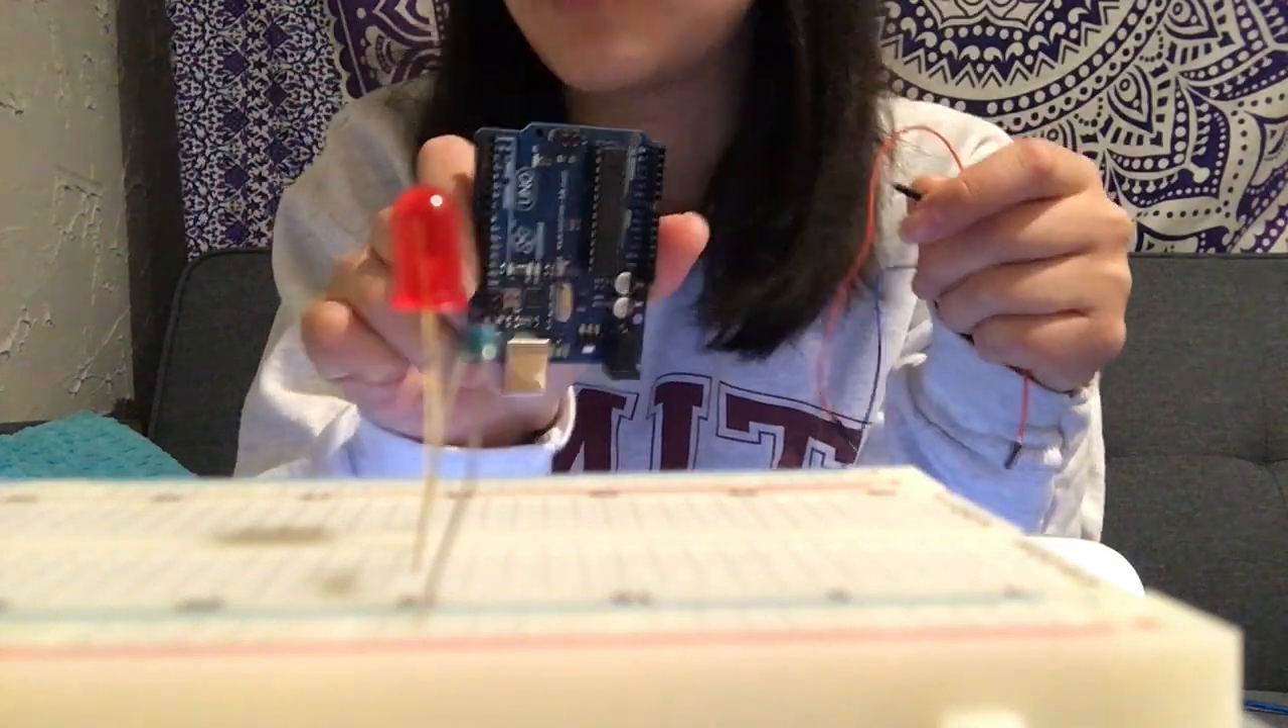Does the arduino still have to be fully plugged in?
Yes.